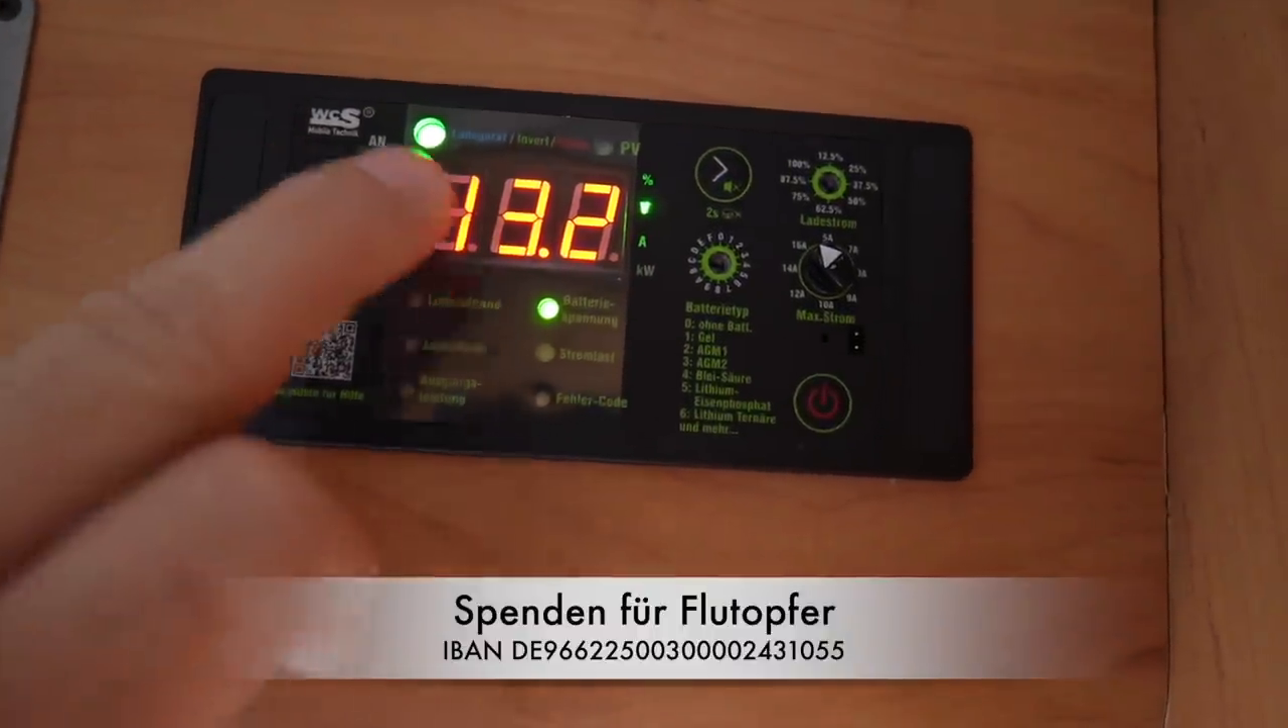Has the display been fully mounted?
Yes.